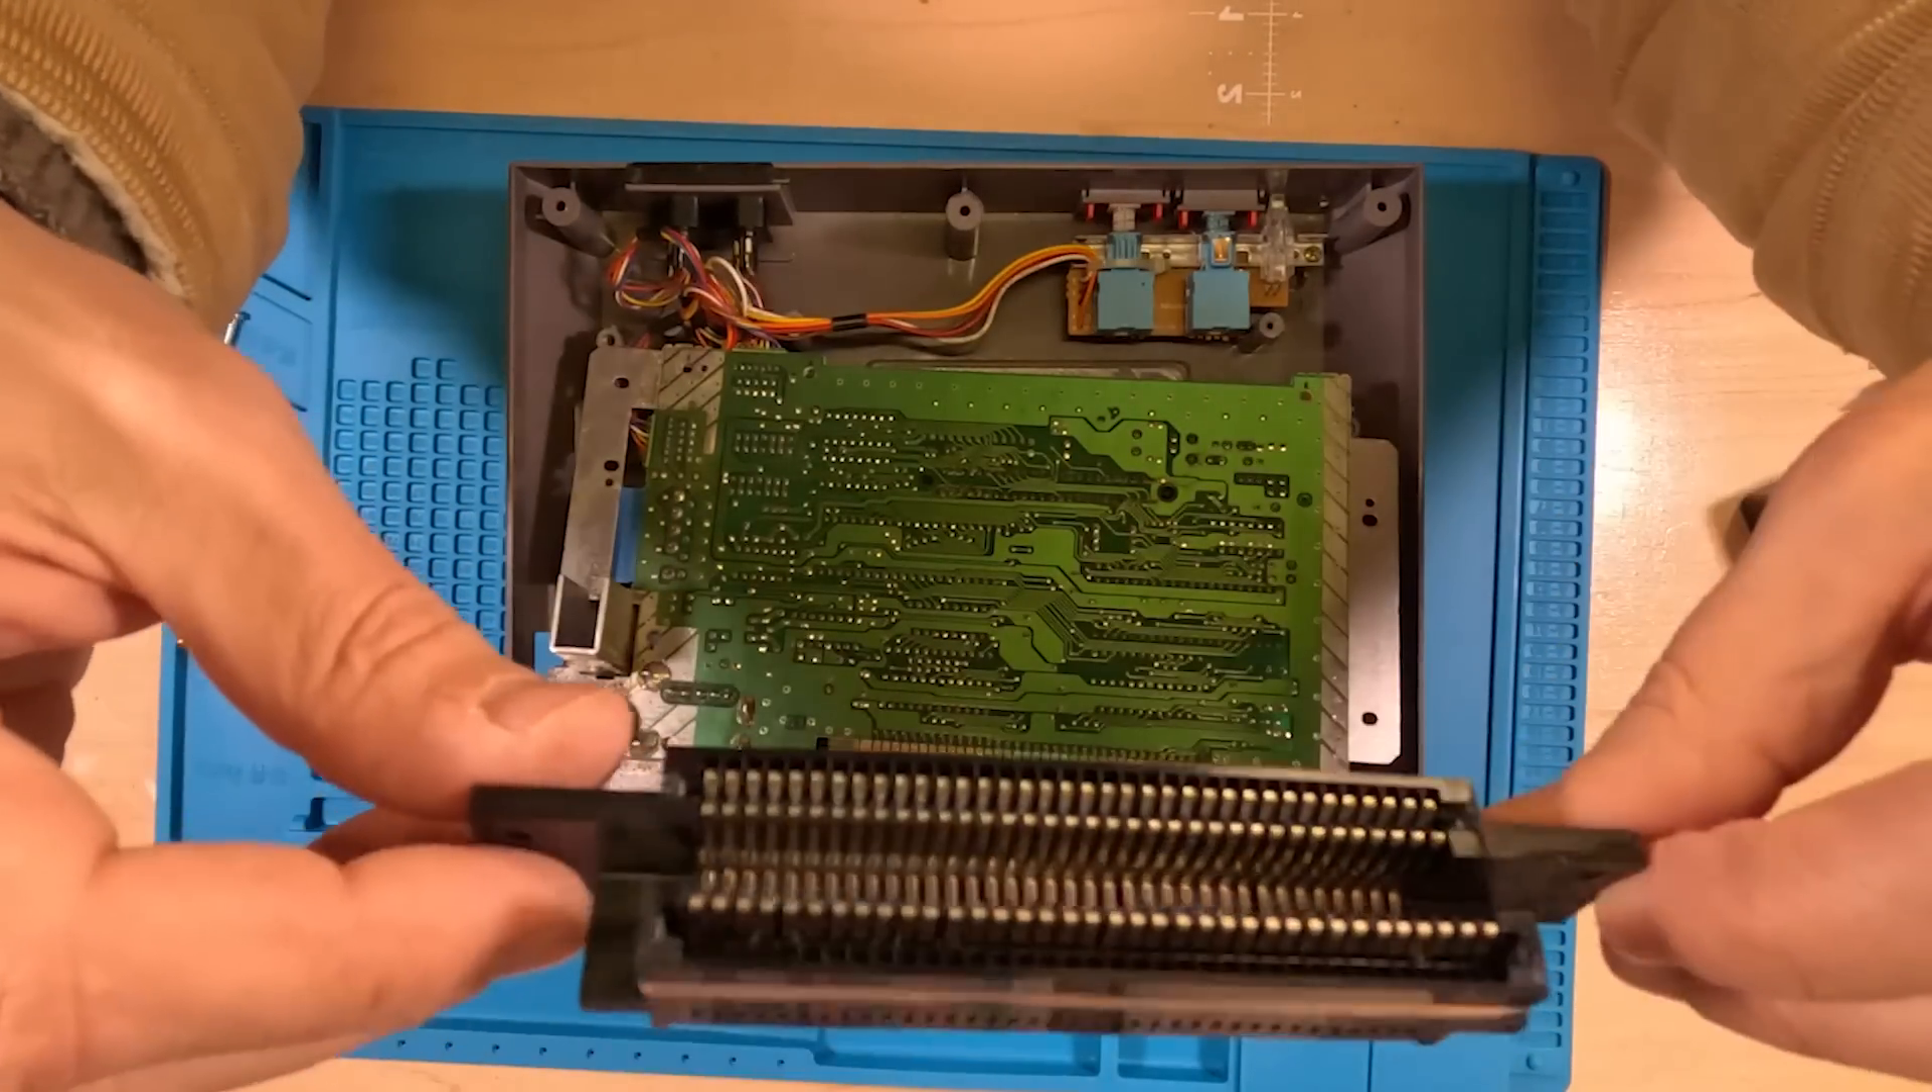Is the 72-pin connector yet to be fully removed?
No.